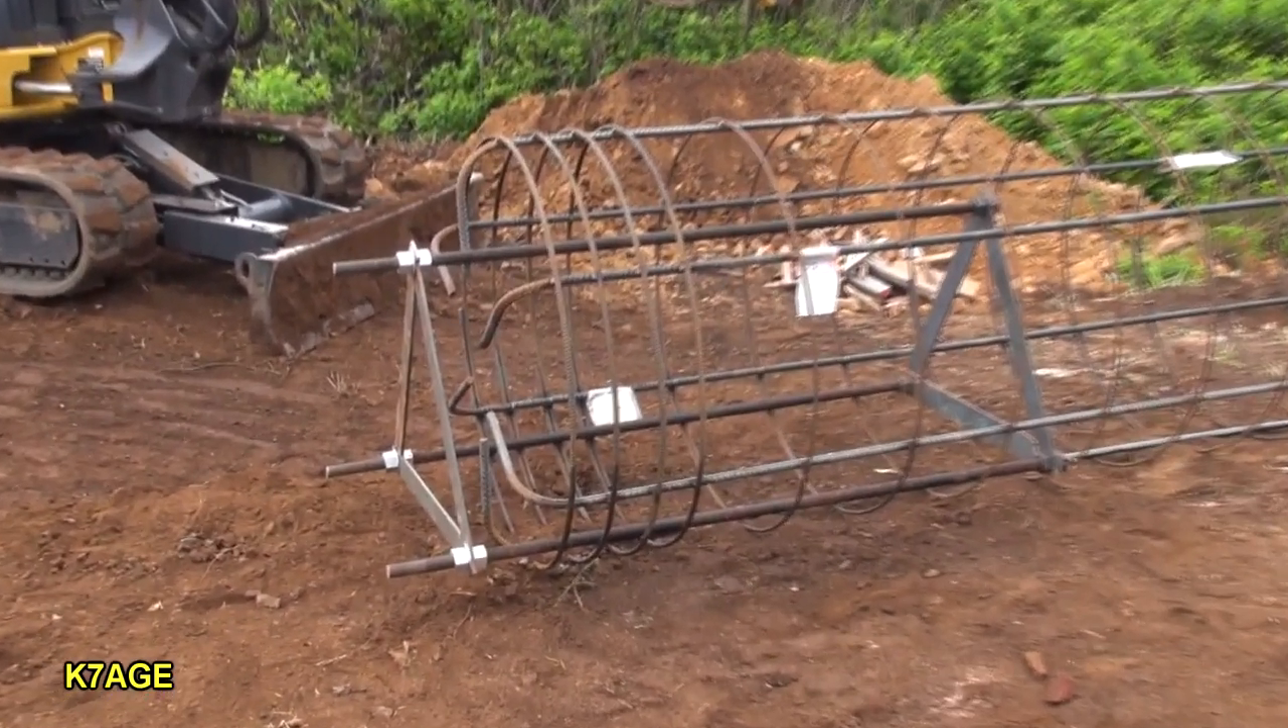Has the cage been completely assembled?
Yes.